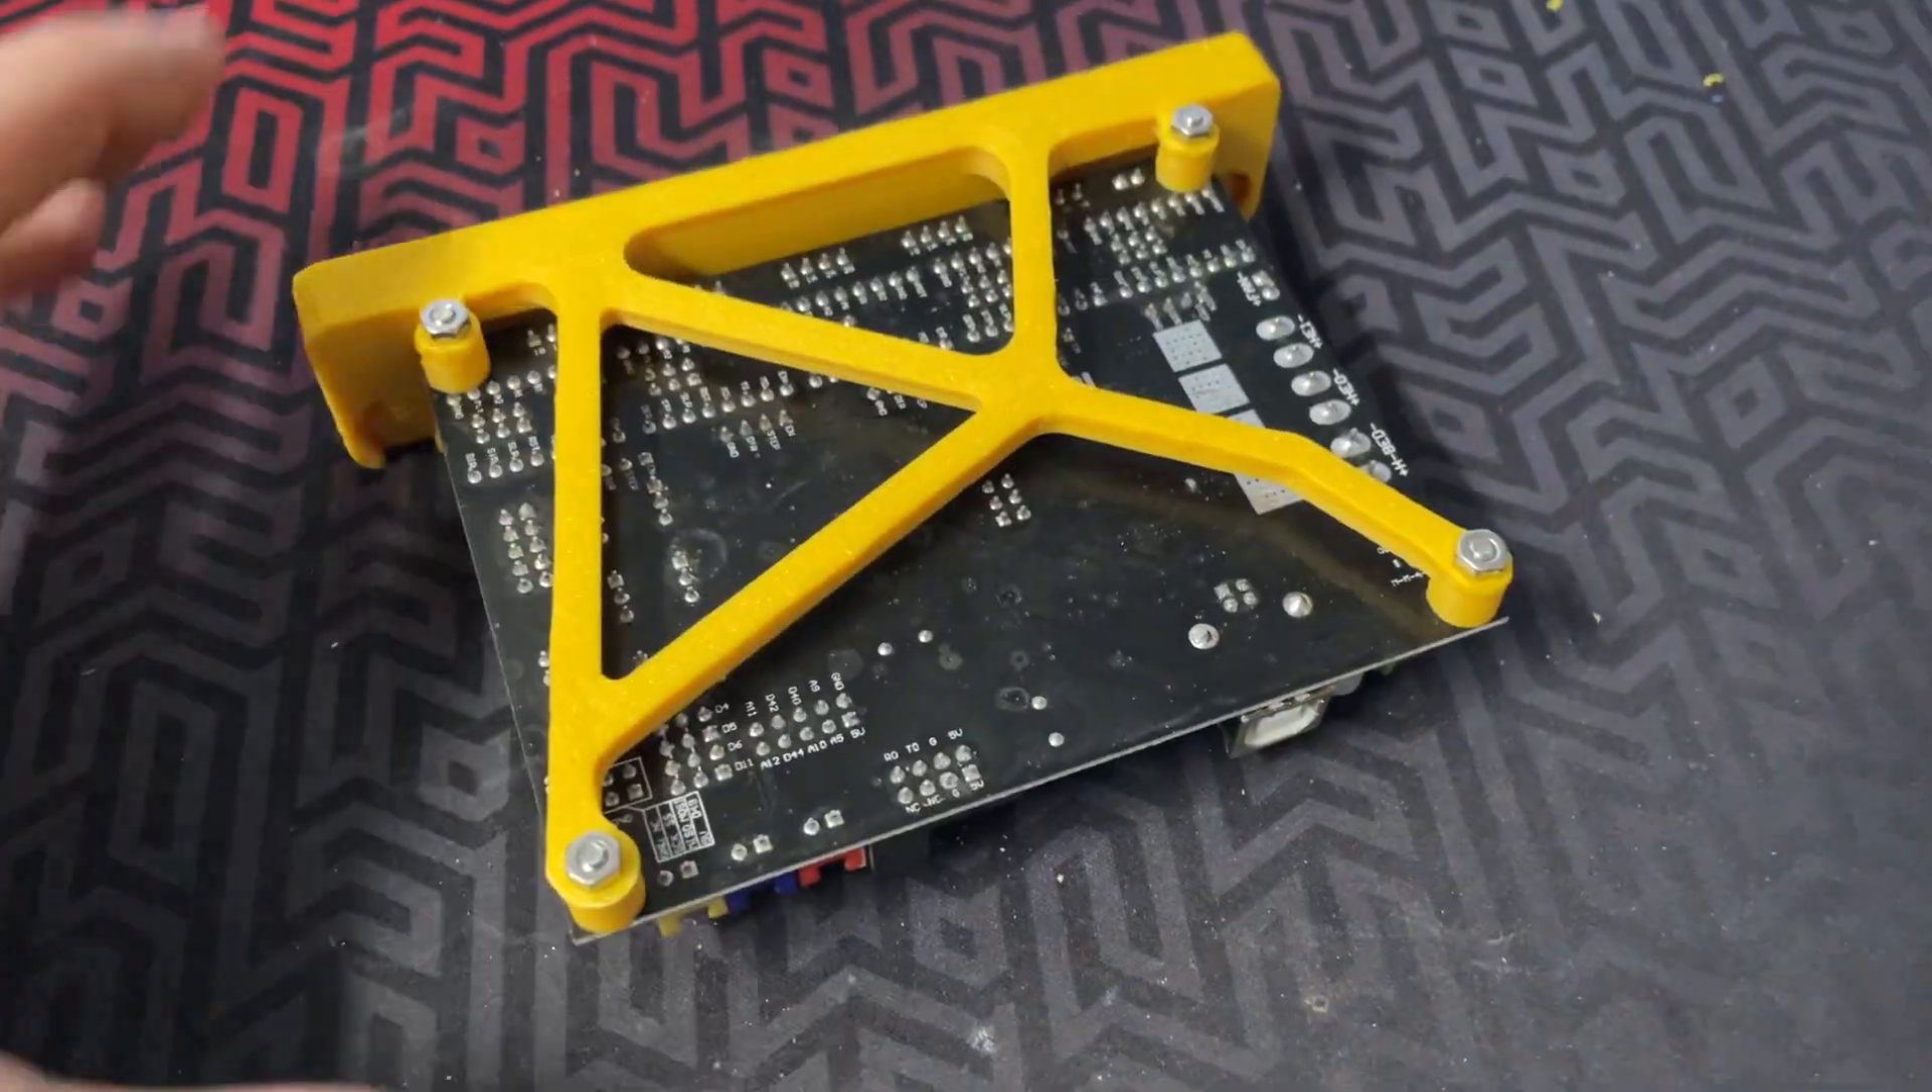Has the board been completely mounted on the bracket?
Yes.